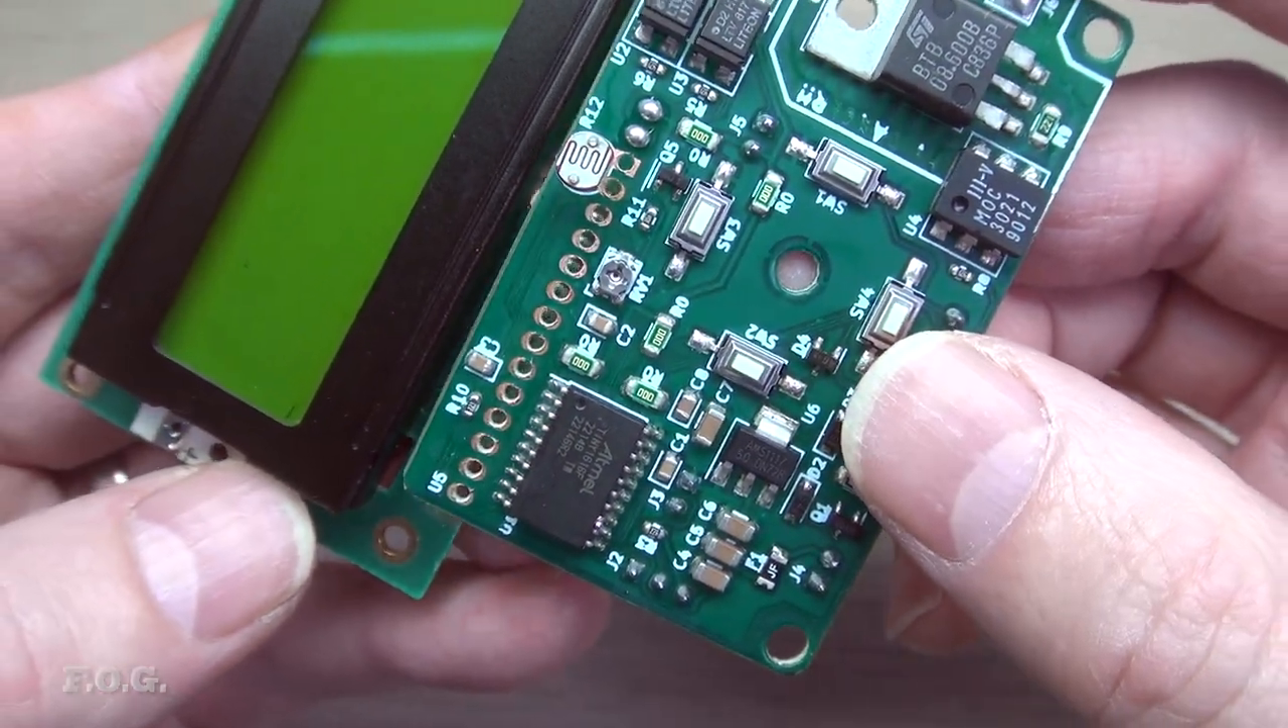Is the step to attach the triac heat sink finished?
No.